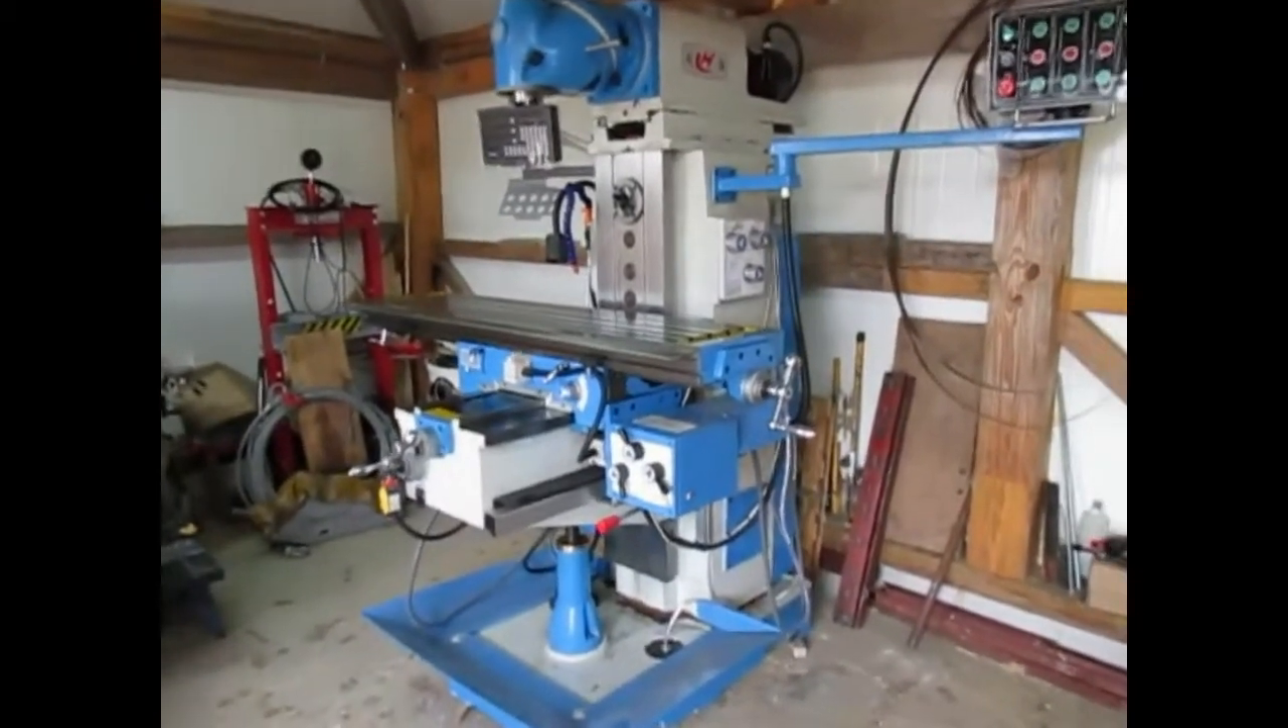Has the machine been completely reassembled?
Yes.